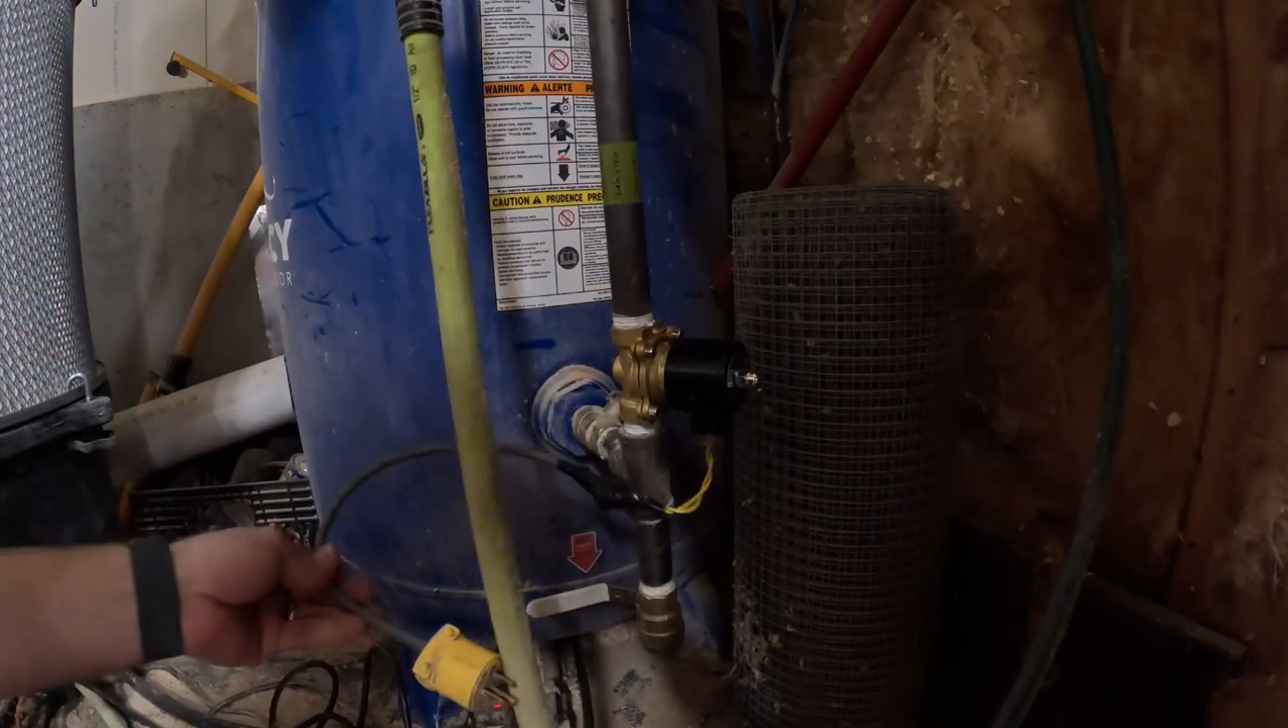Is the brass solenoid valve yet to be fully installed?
No.